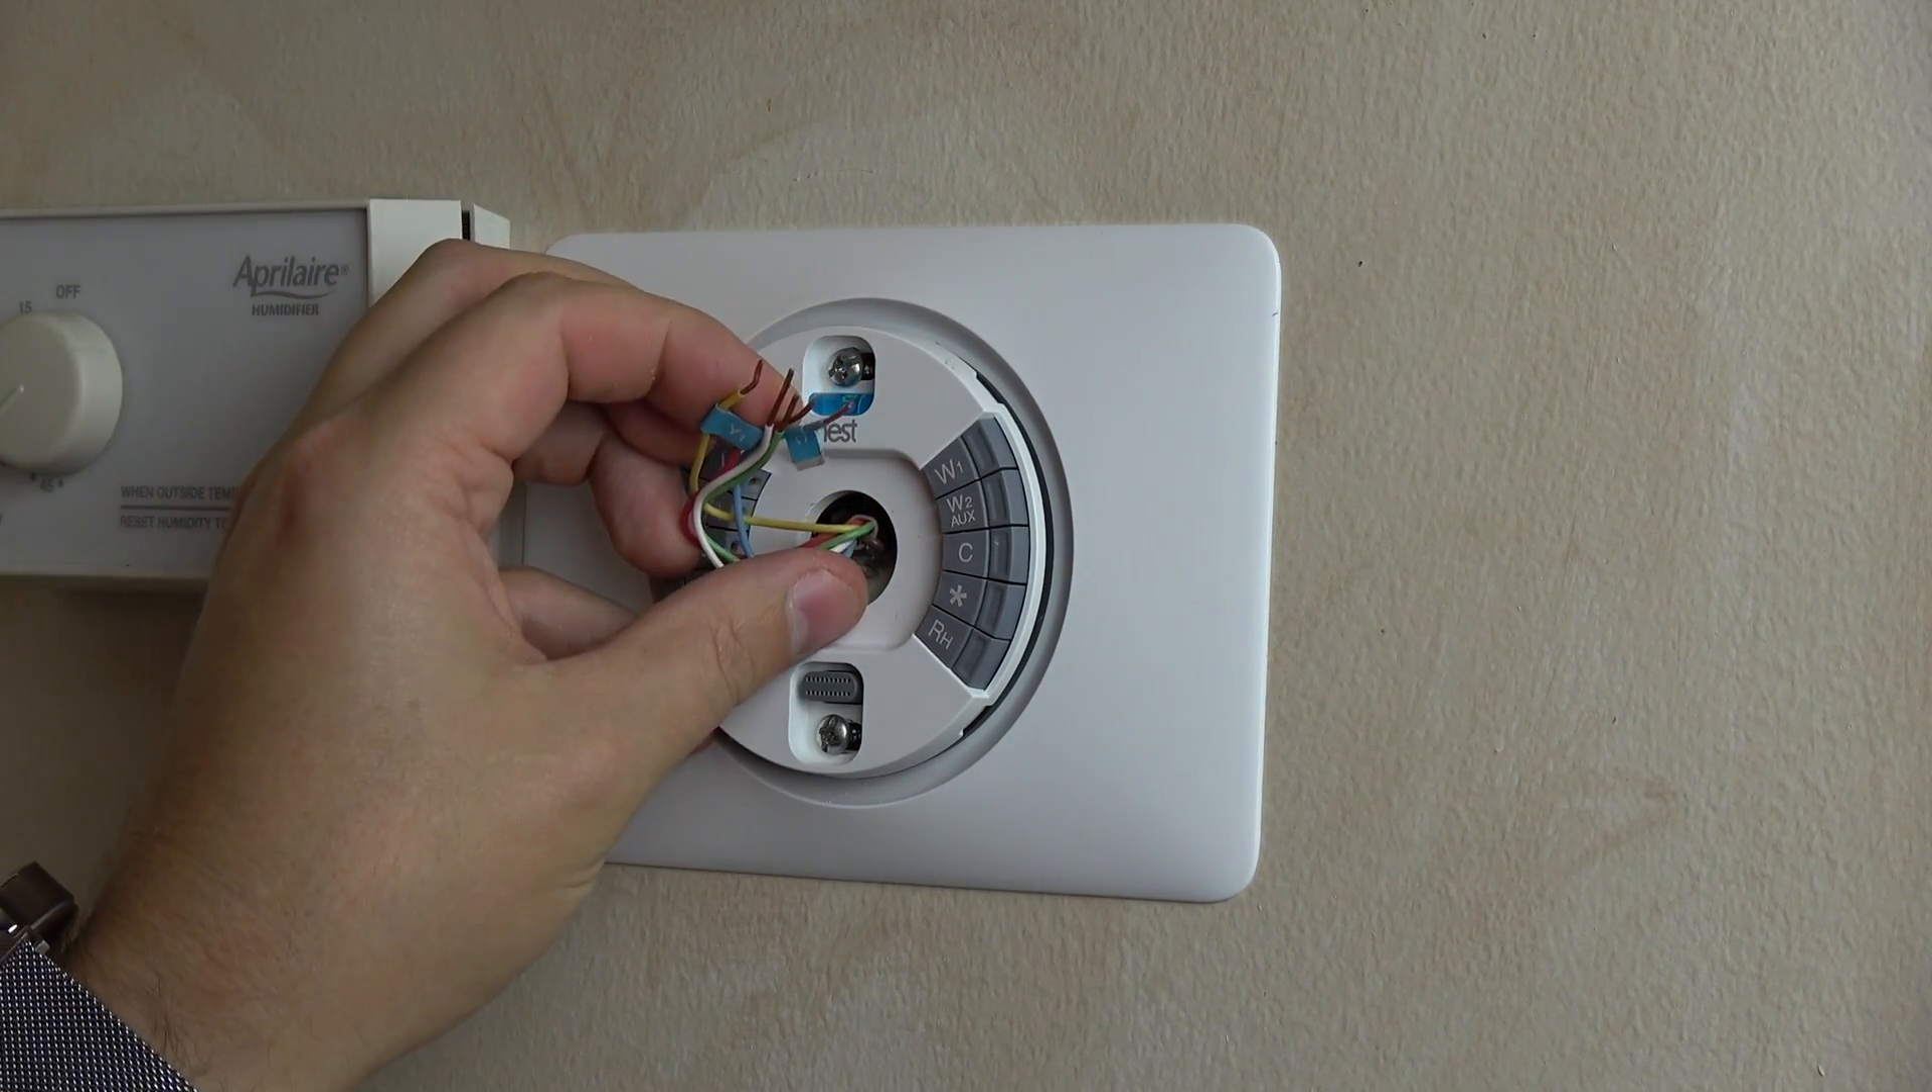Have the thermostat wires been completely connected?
No.